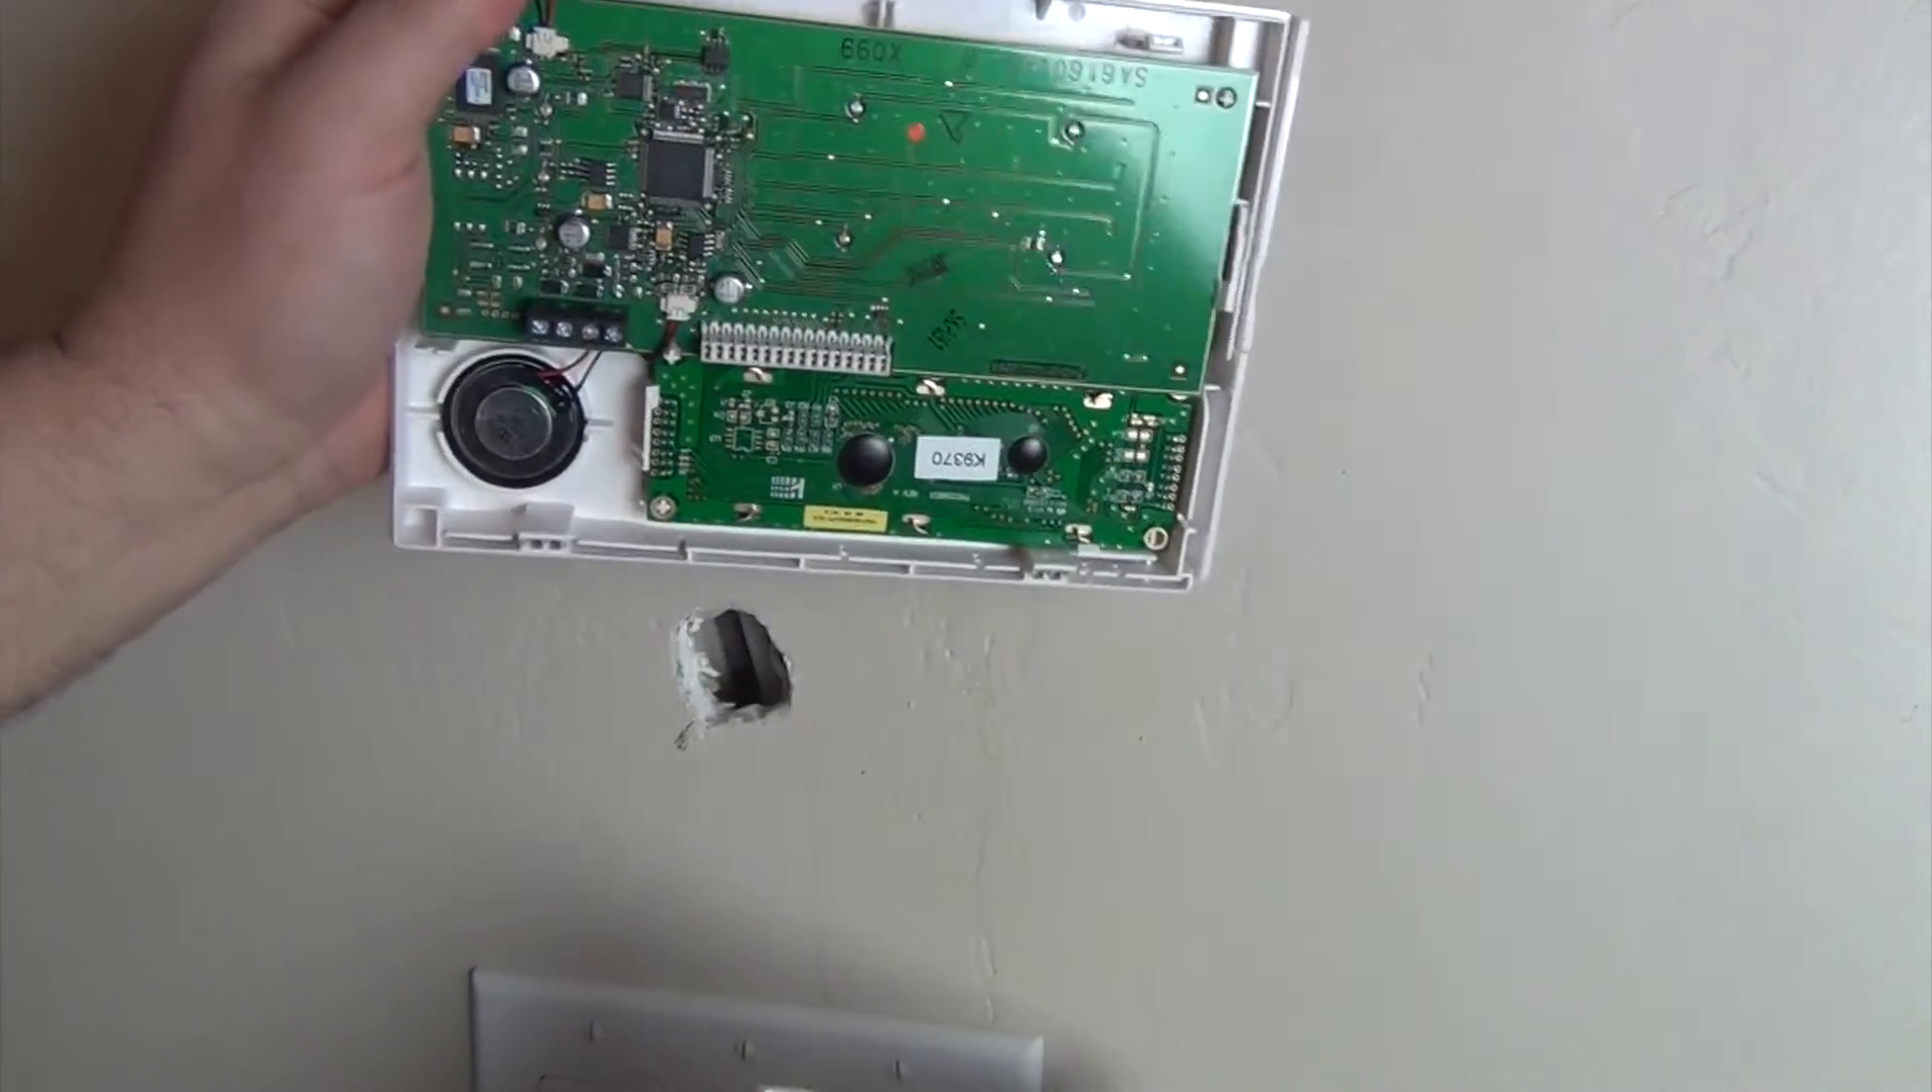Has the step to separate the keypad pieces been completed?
Yes.